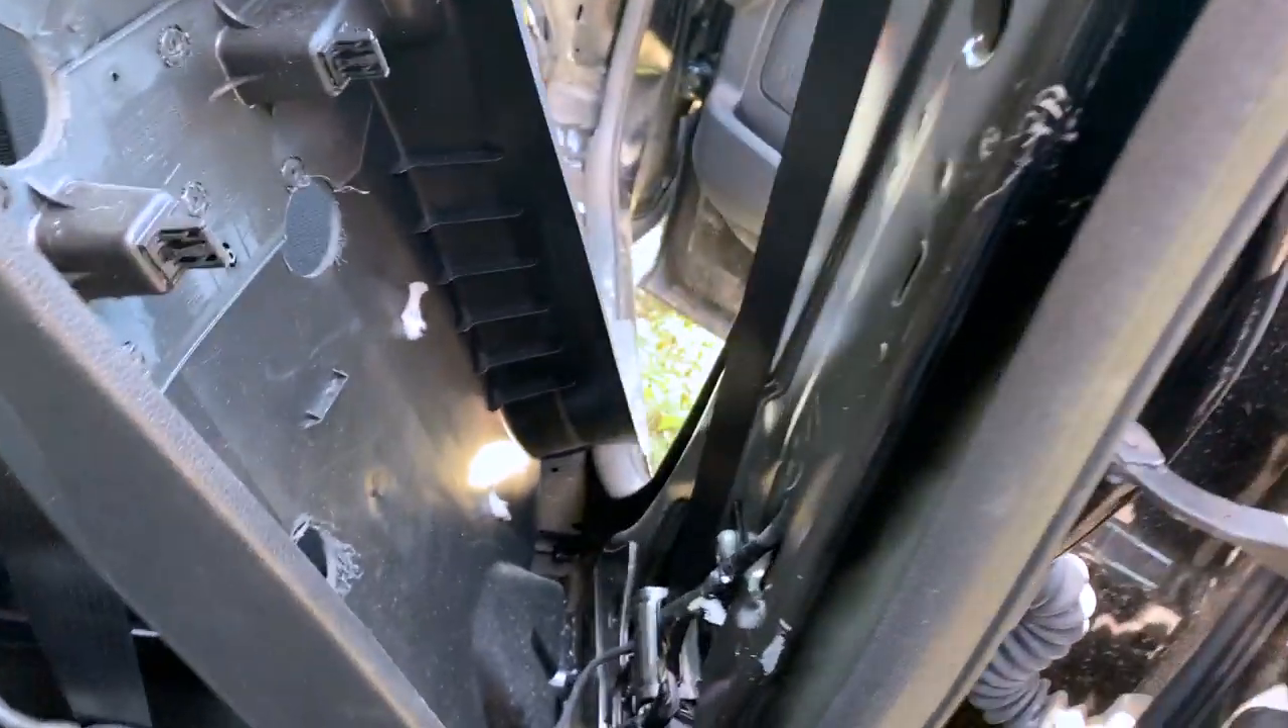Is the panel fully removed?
No.